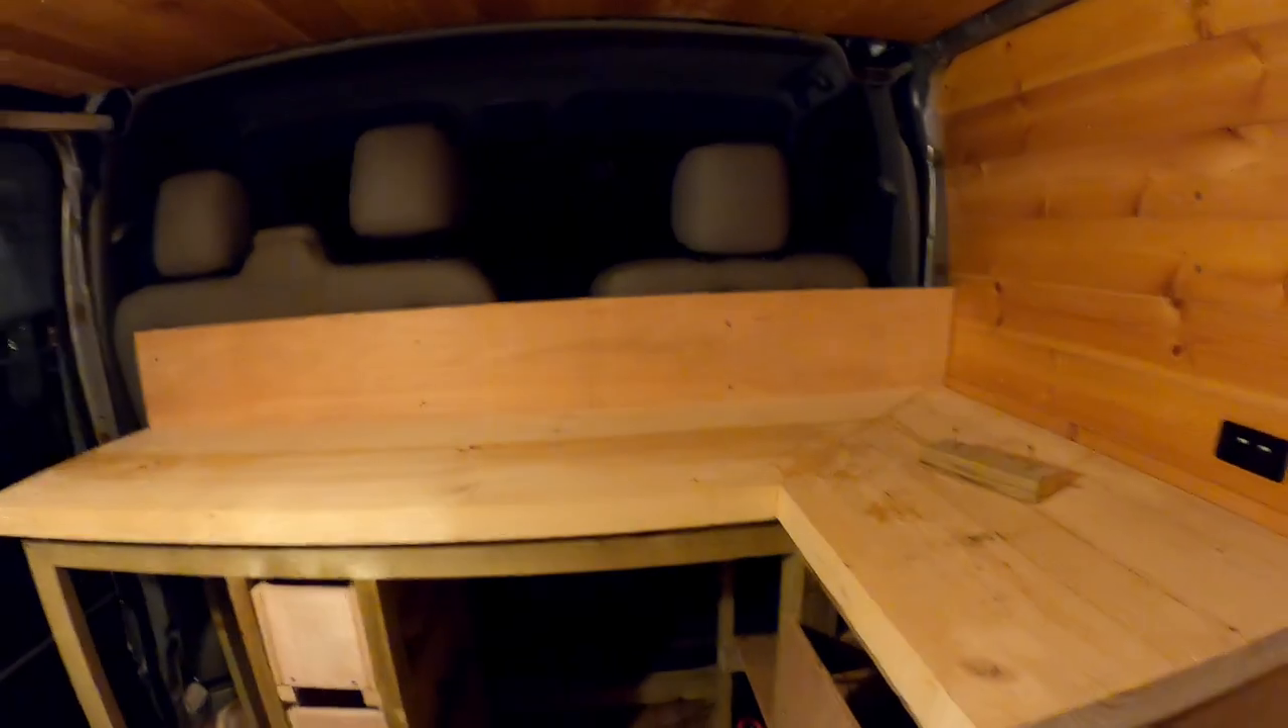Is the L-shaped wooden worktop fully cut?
Yes.